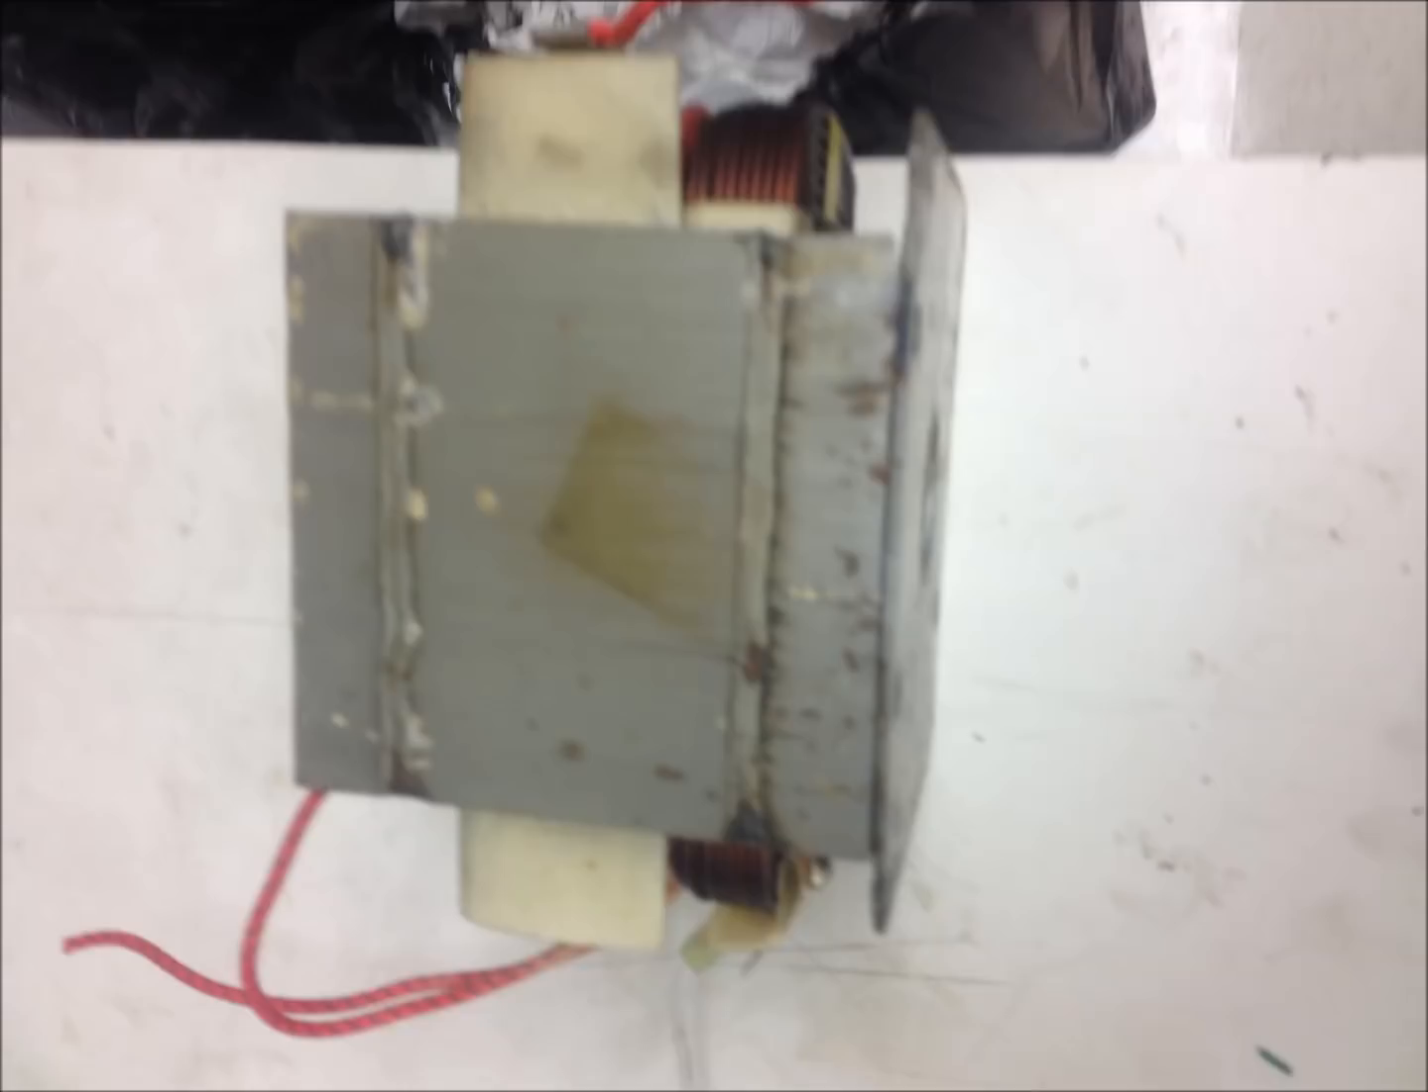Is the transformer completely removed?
Yes.